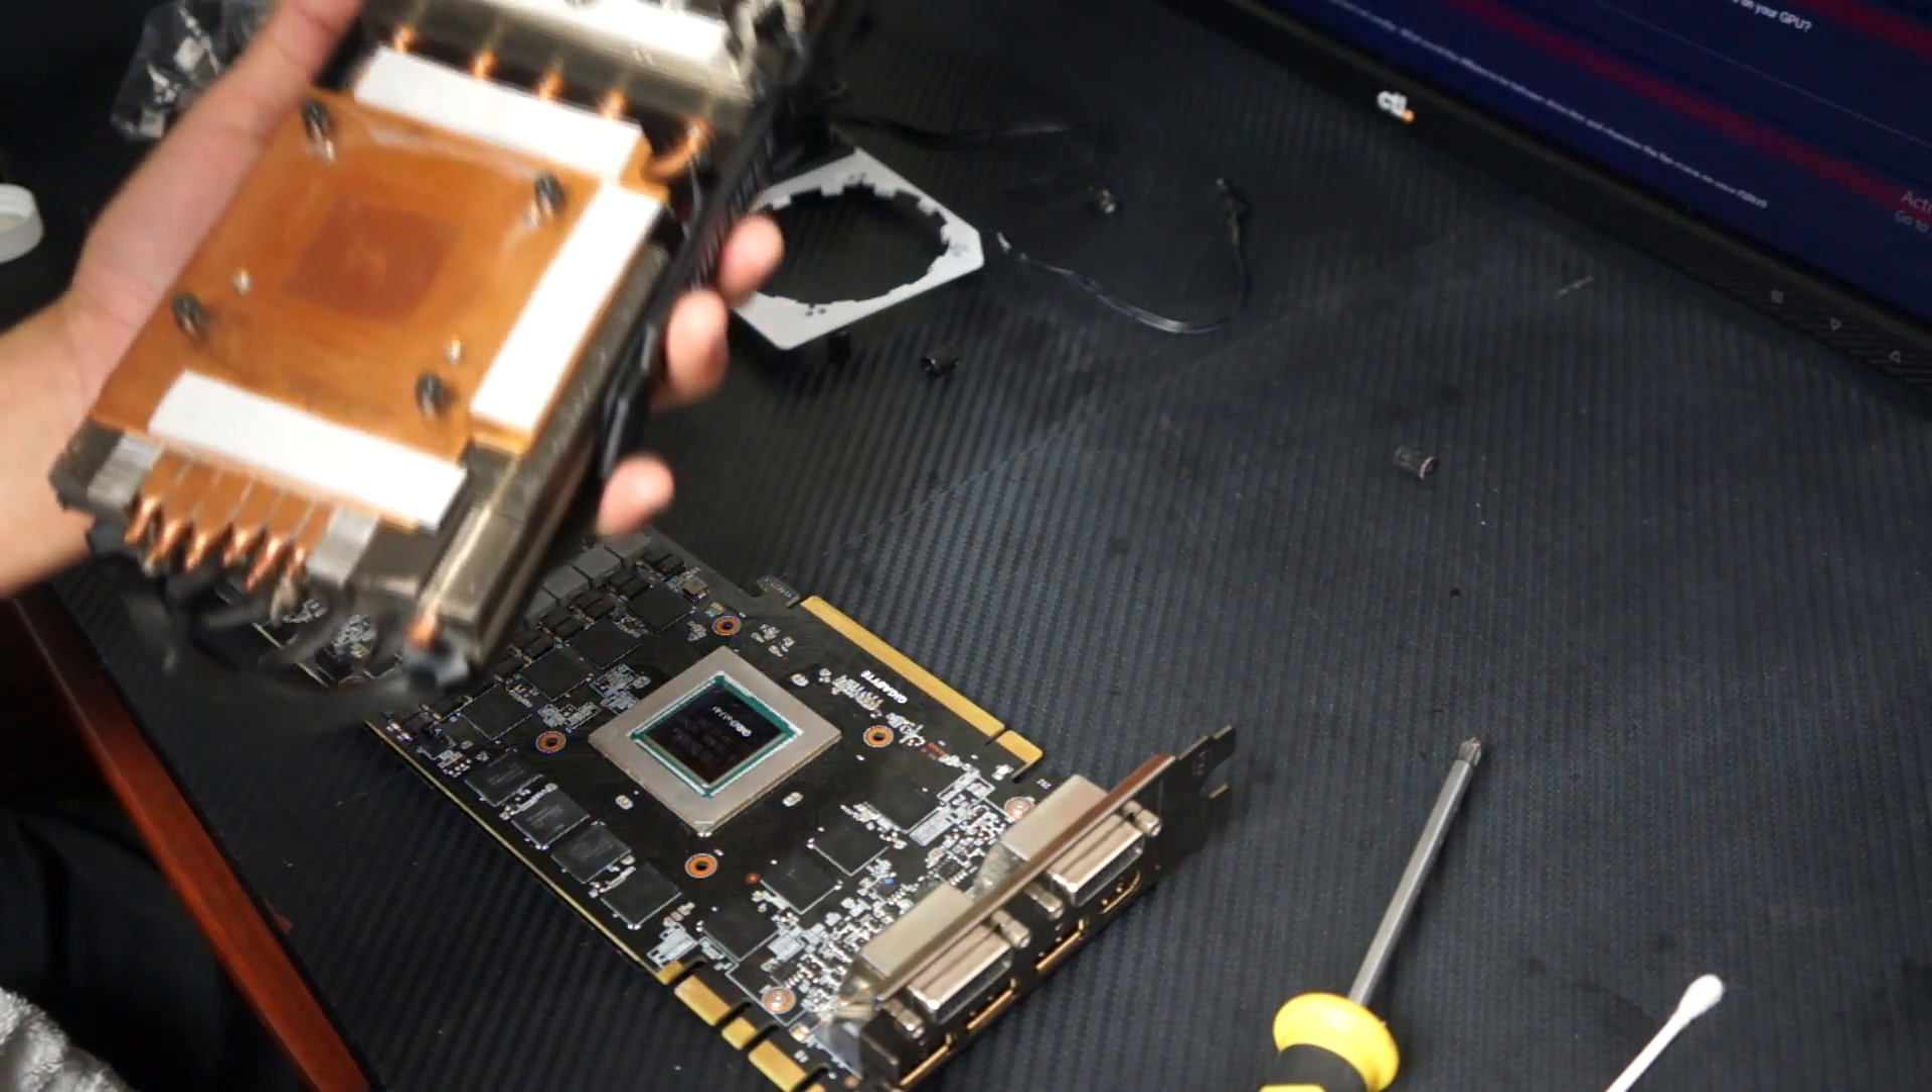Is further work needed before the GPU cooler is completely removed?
No.